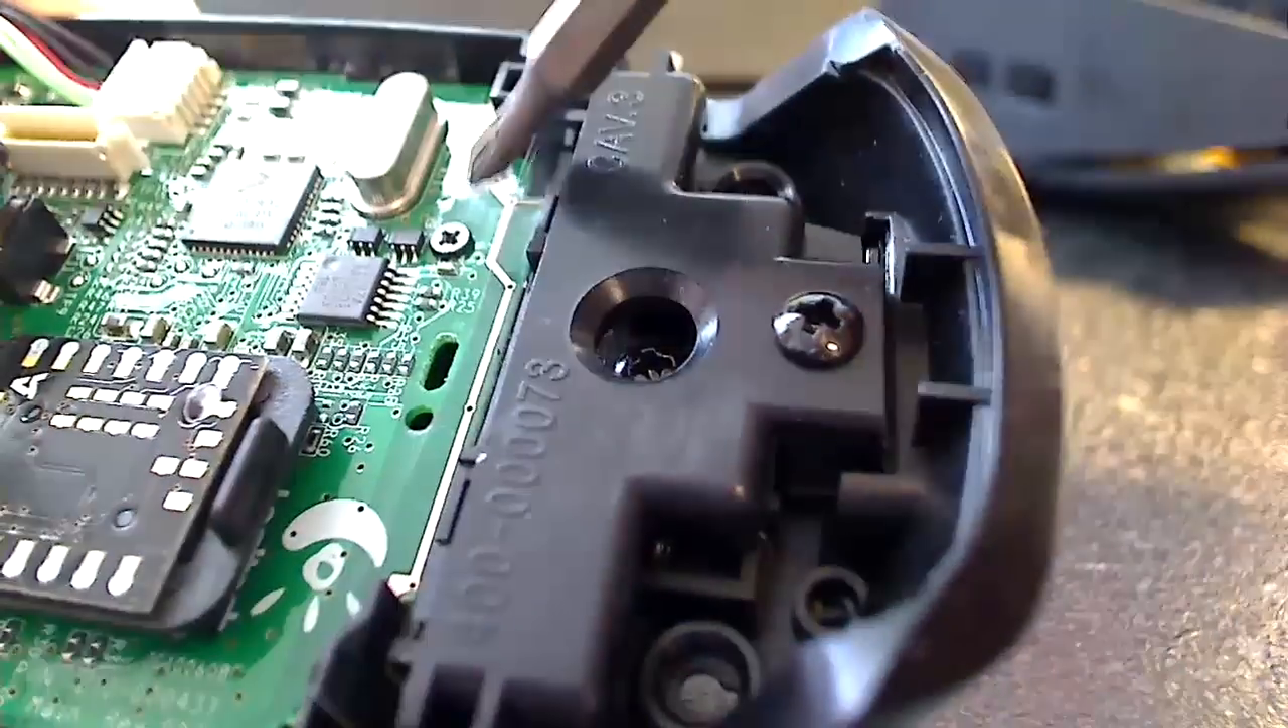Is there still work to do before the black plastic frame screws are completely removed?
Yes.